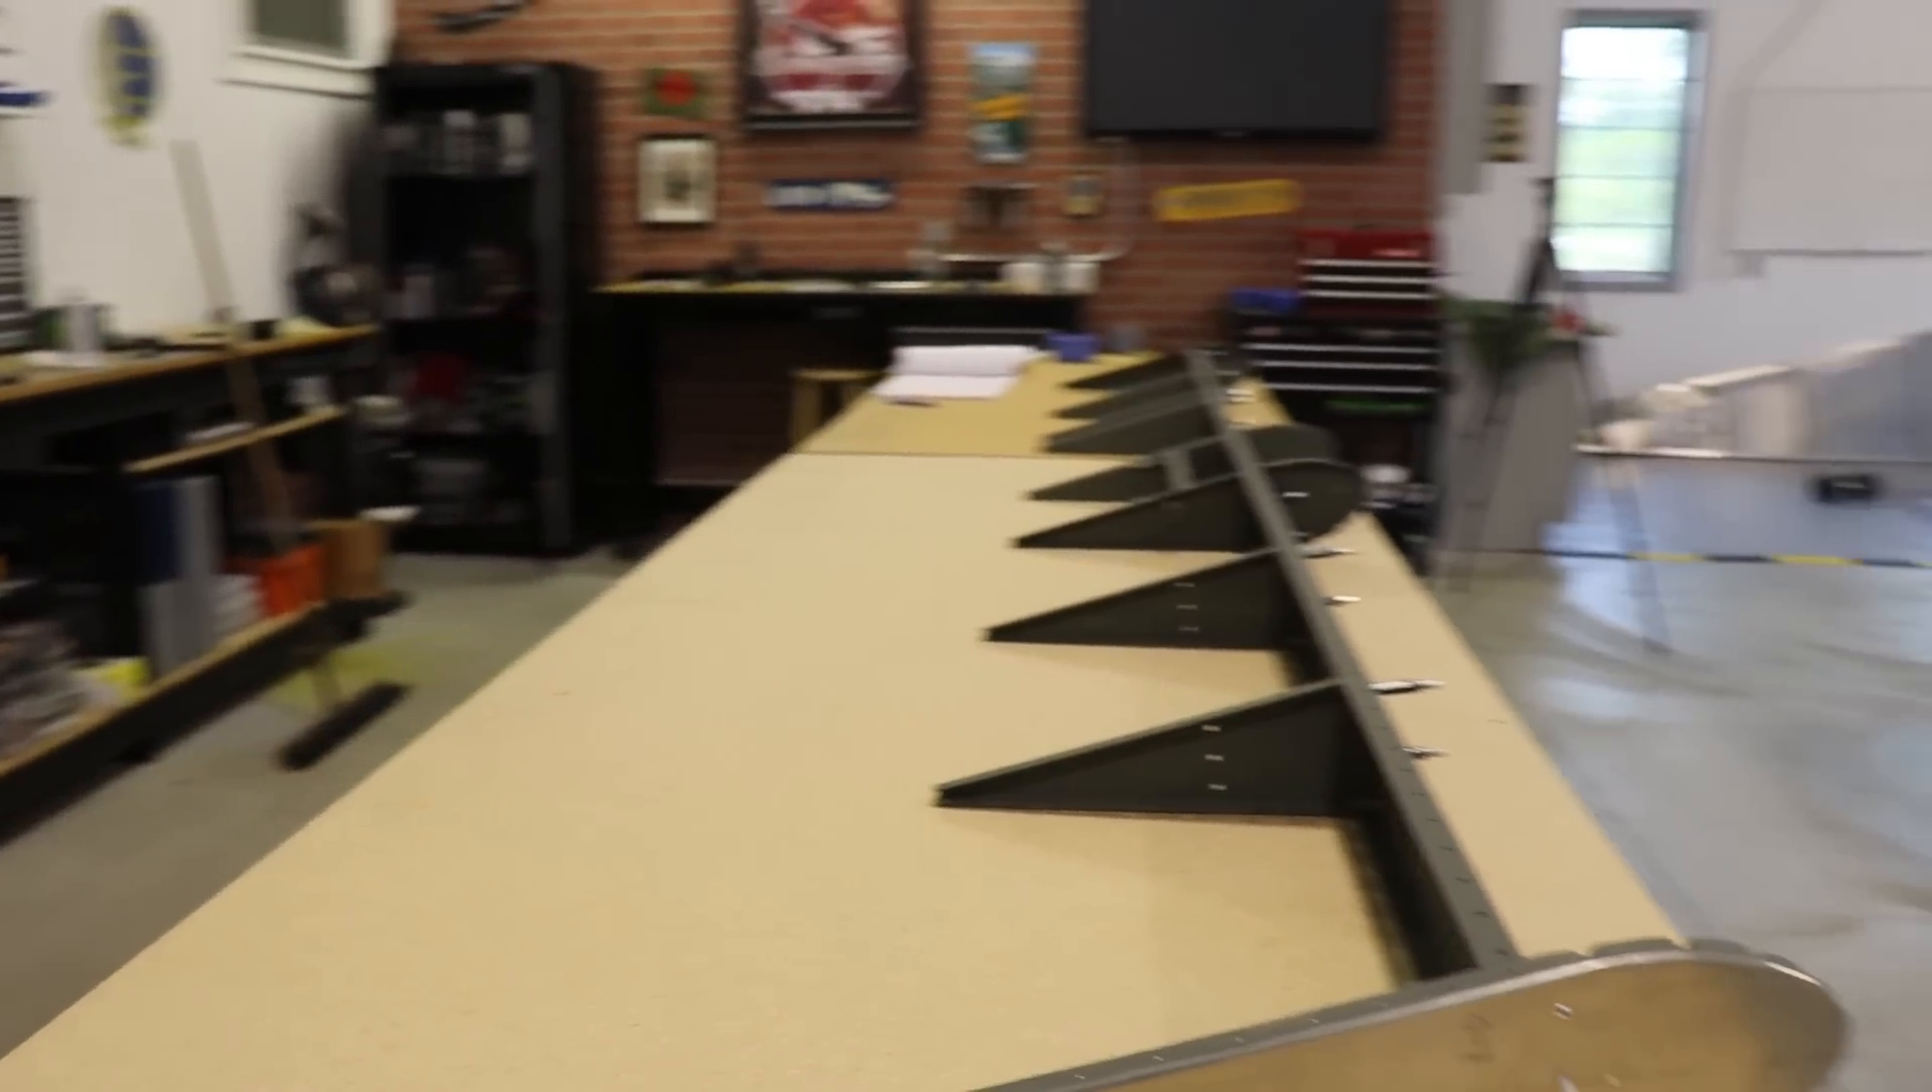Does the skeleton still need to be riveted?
Yes.